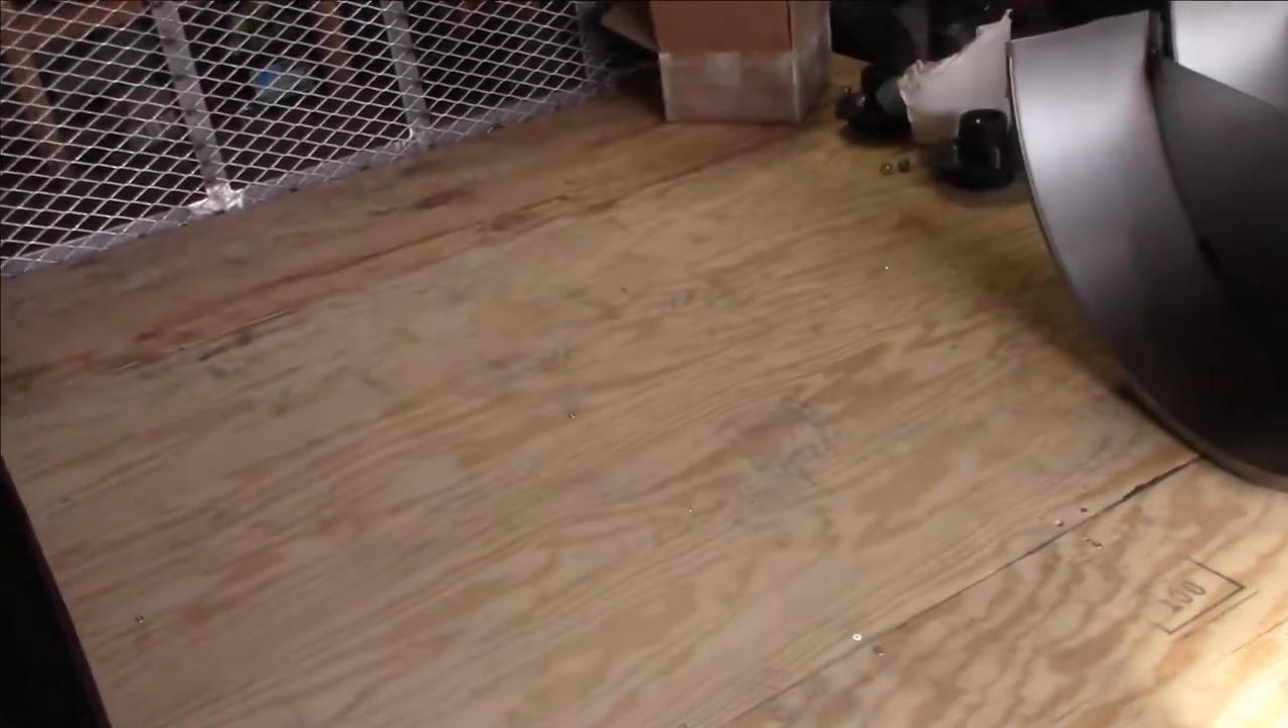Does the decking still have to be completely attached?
No.